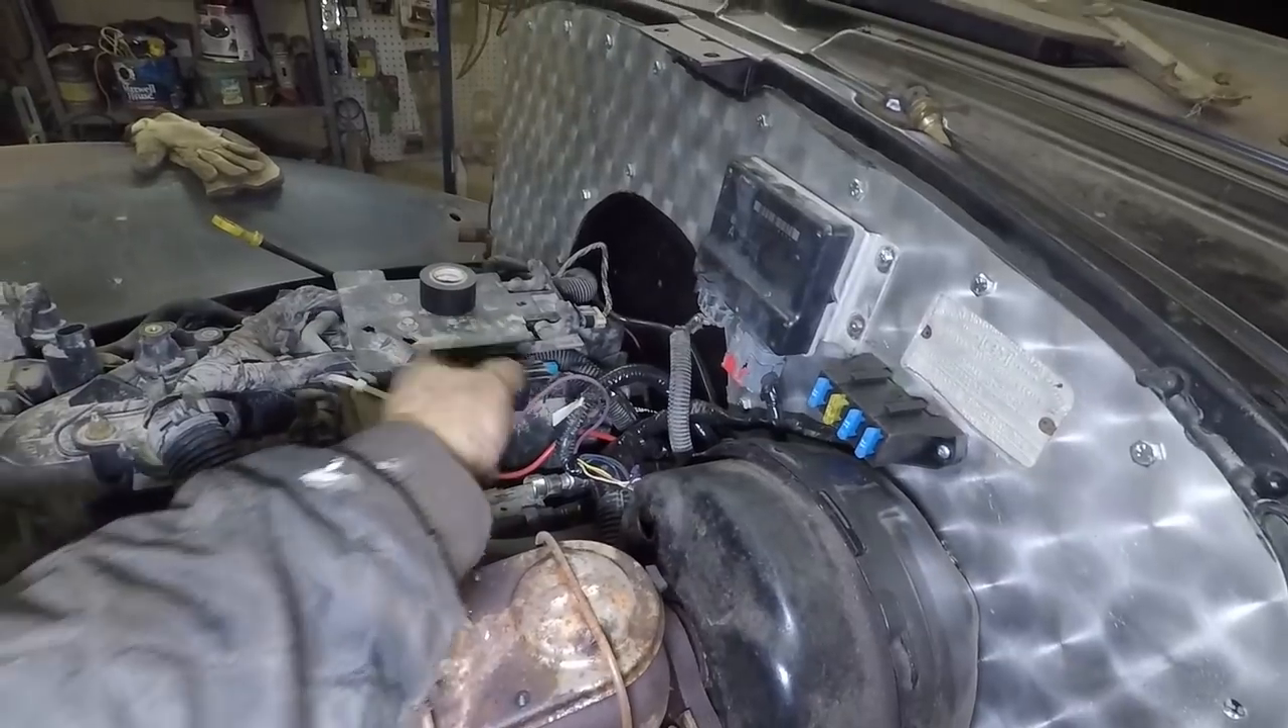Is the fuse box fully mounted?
Yes.